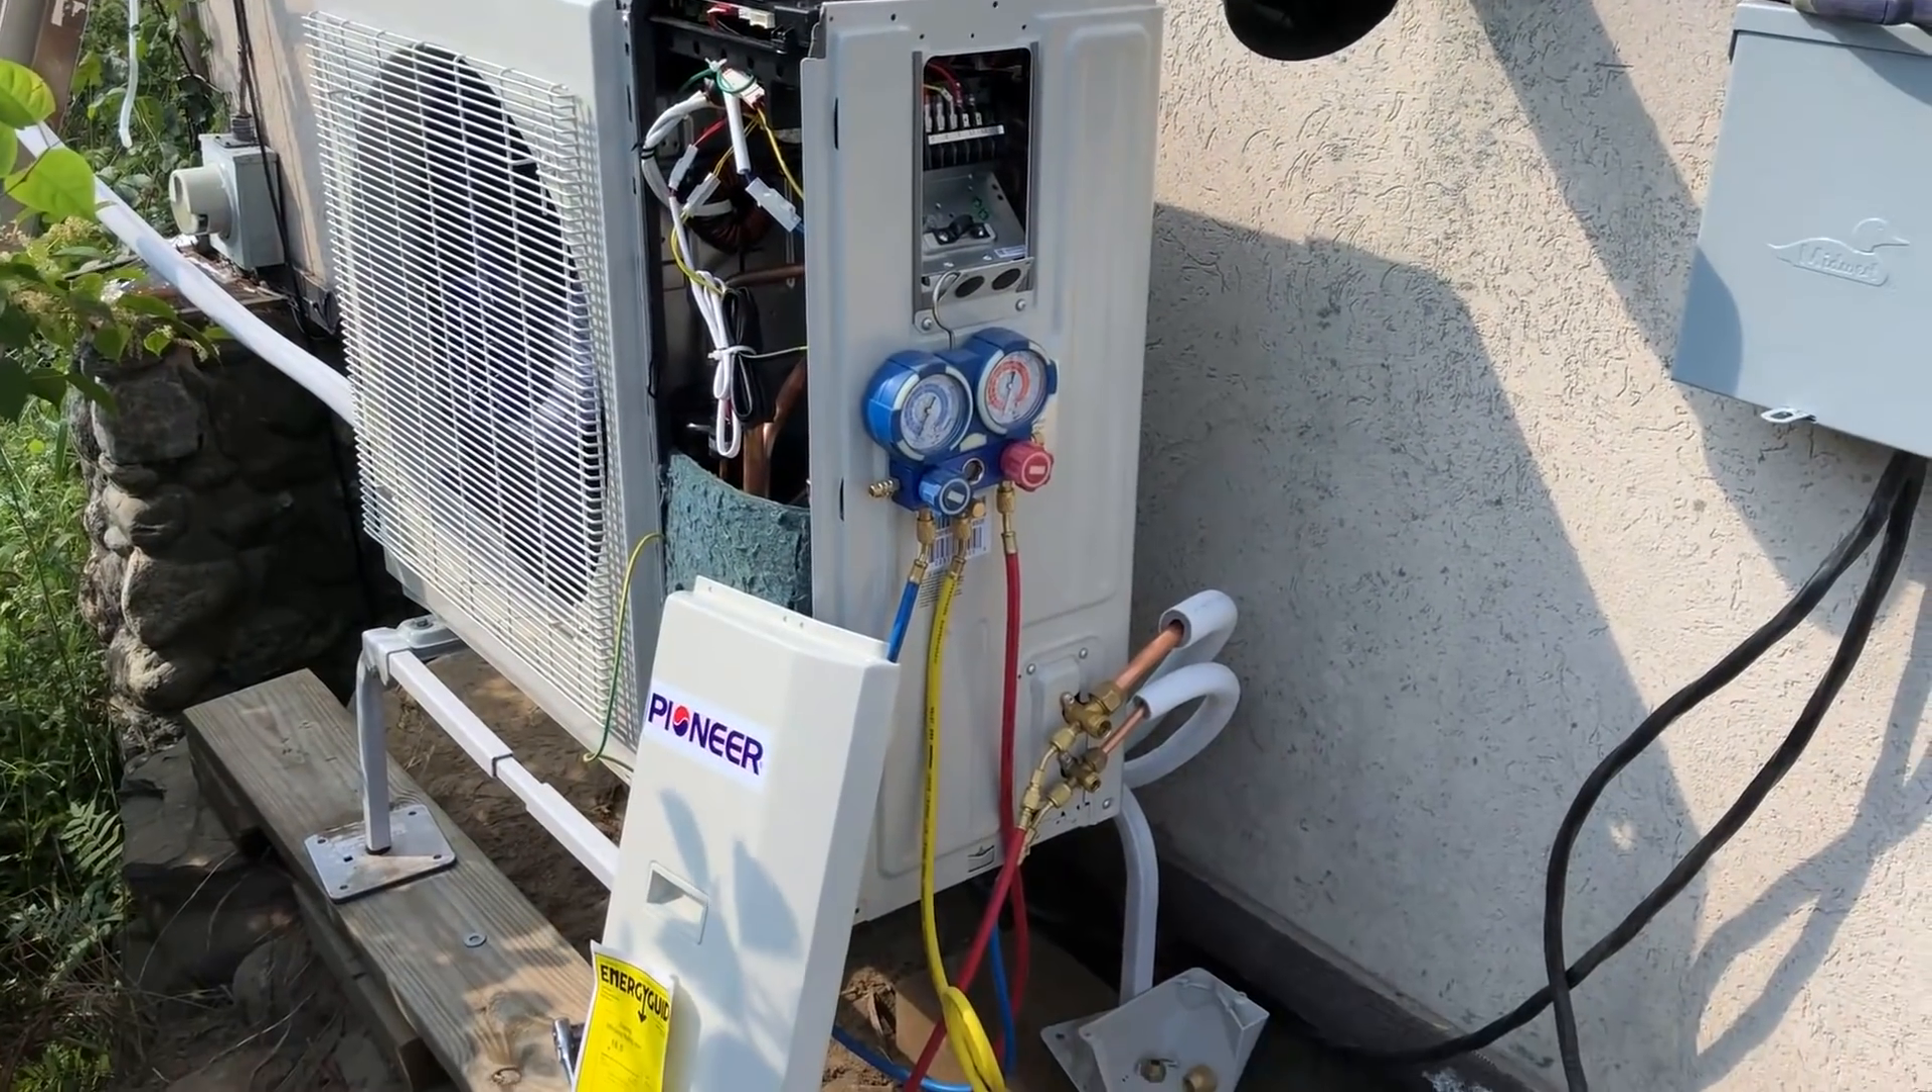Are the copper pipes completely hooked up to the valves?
Yes.